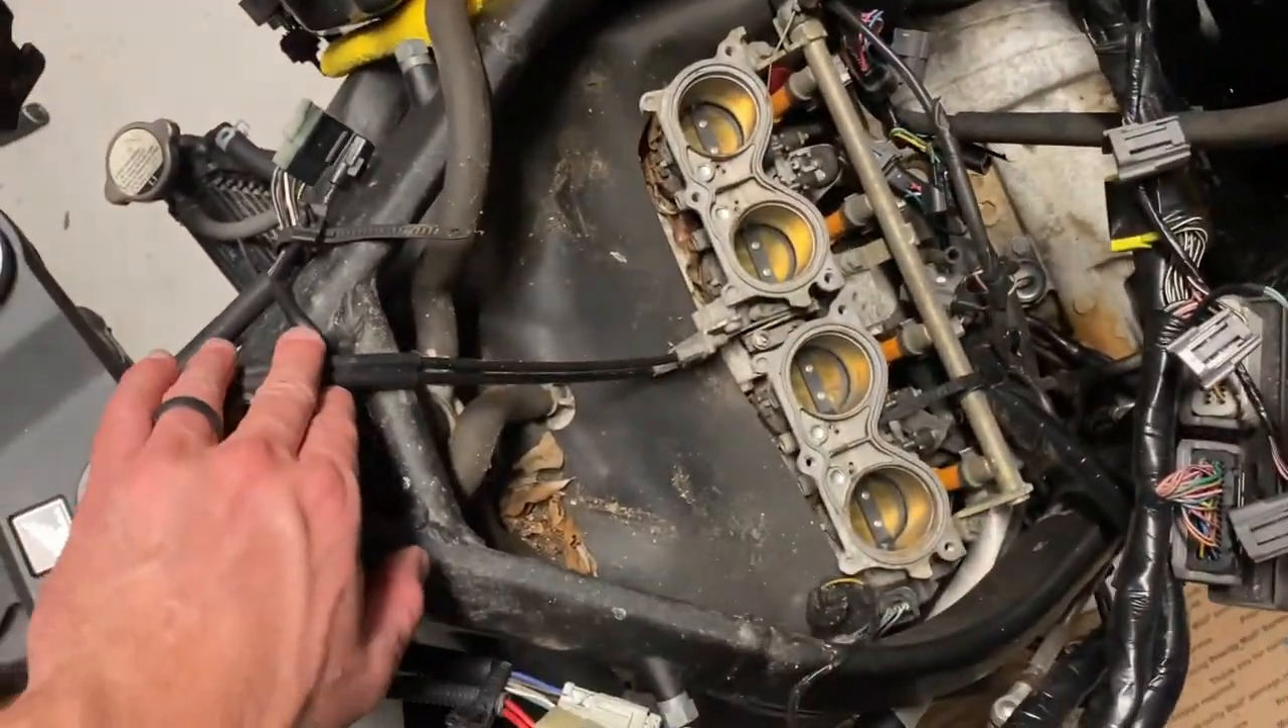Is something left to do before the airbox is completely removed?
No.